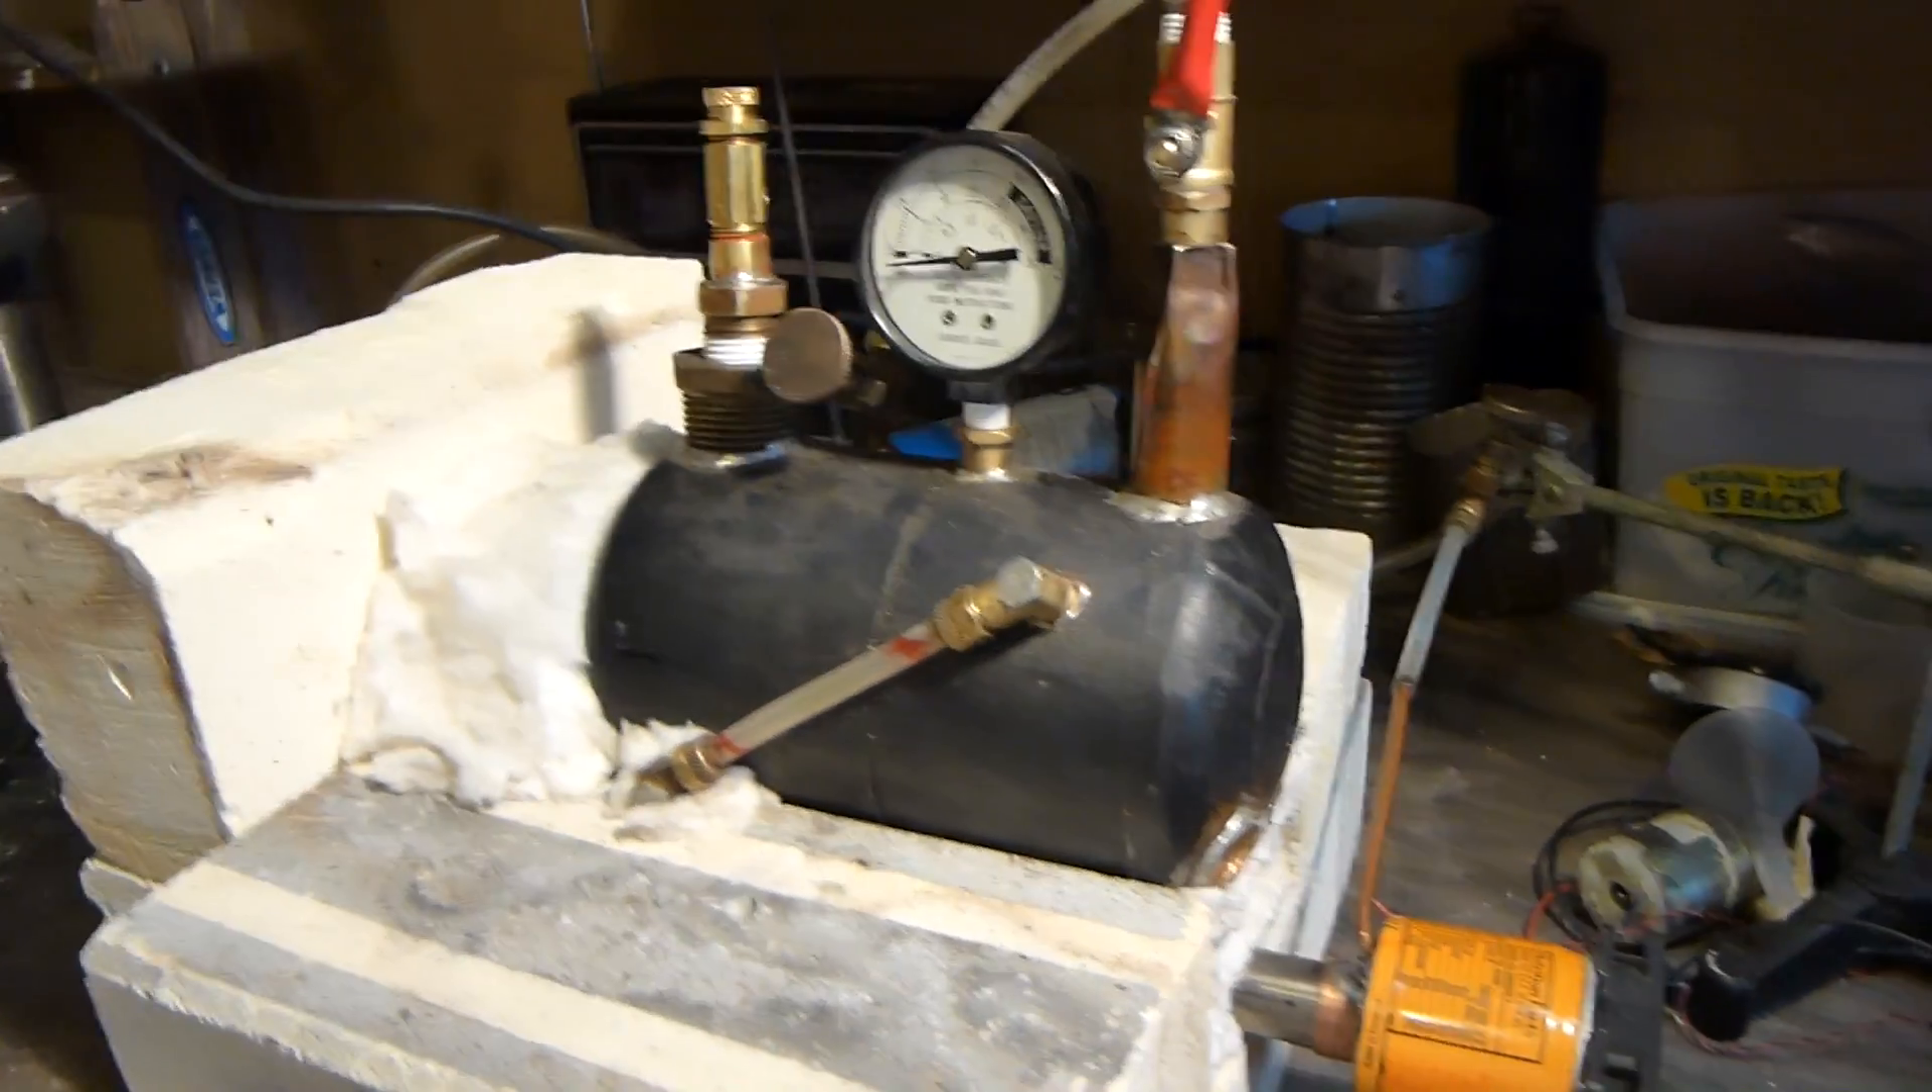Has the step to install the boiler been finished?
Yes.